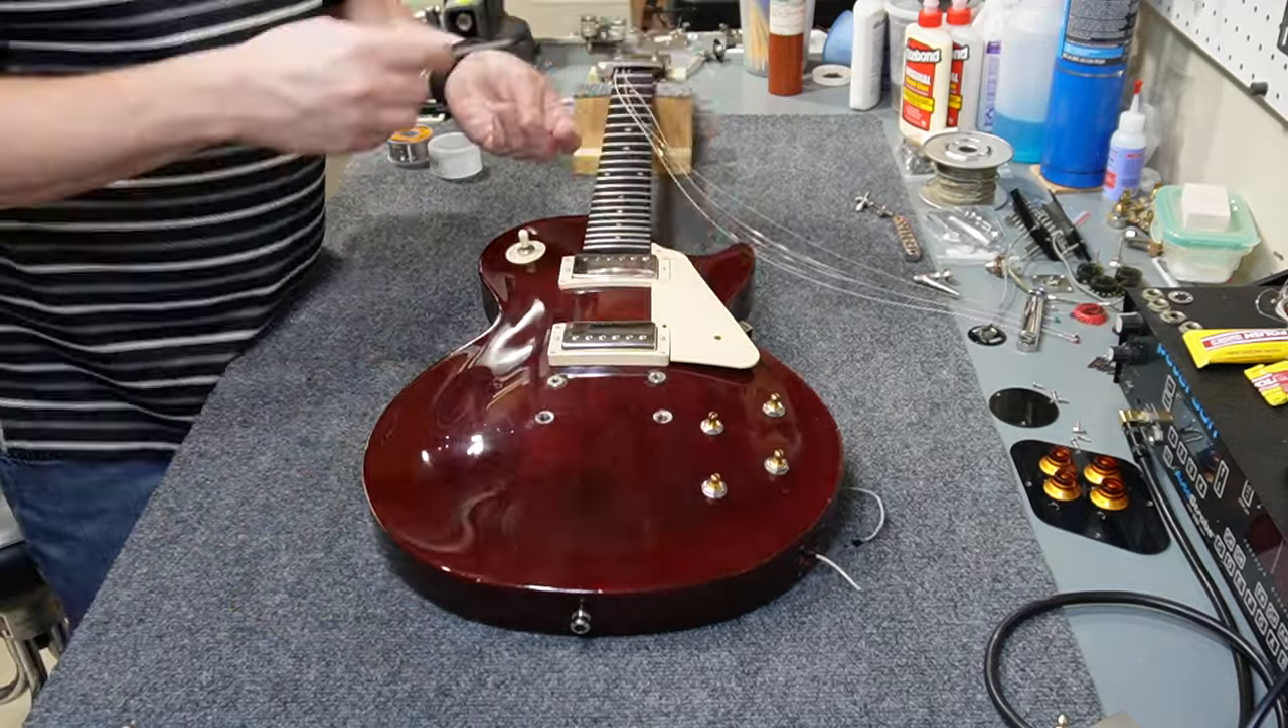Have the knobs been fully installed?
No.